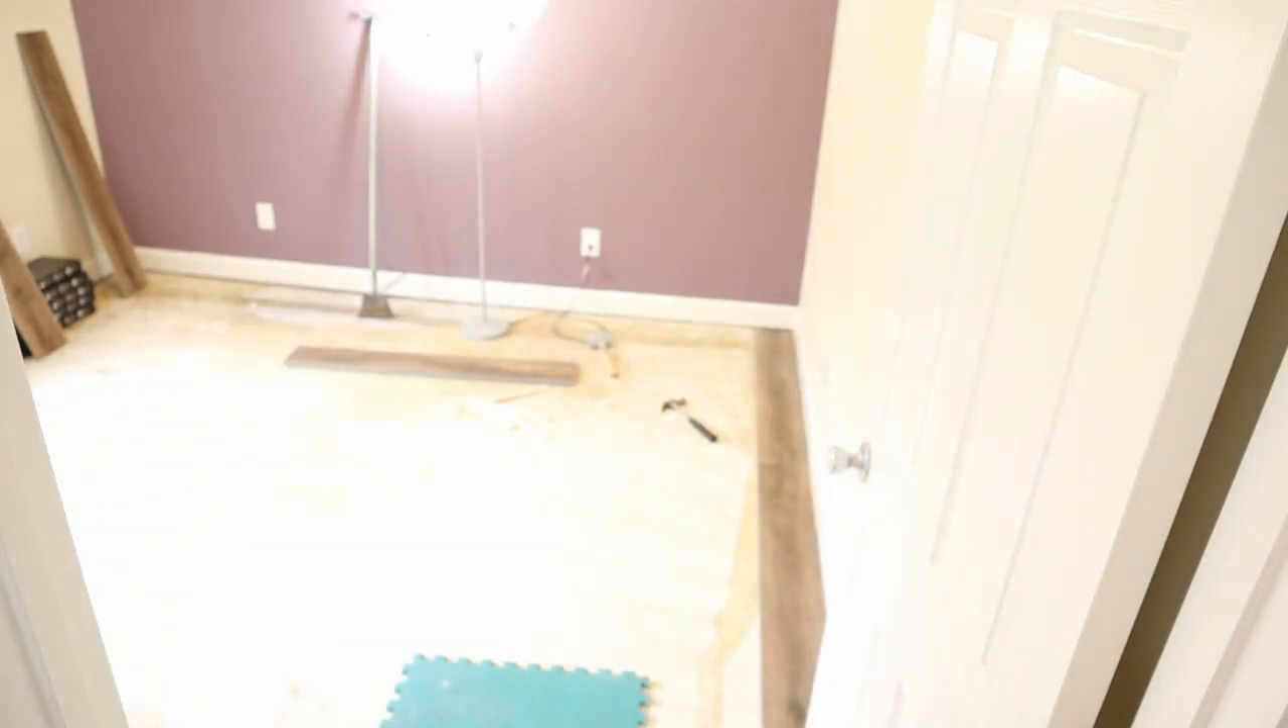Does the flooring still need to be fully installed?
Yes.